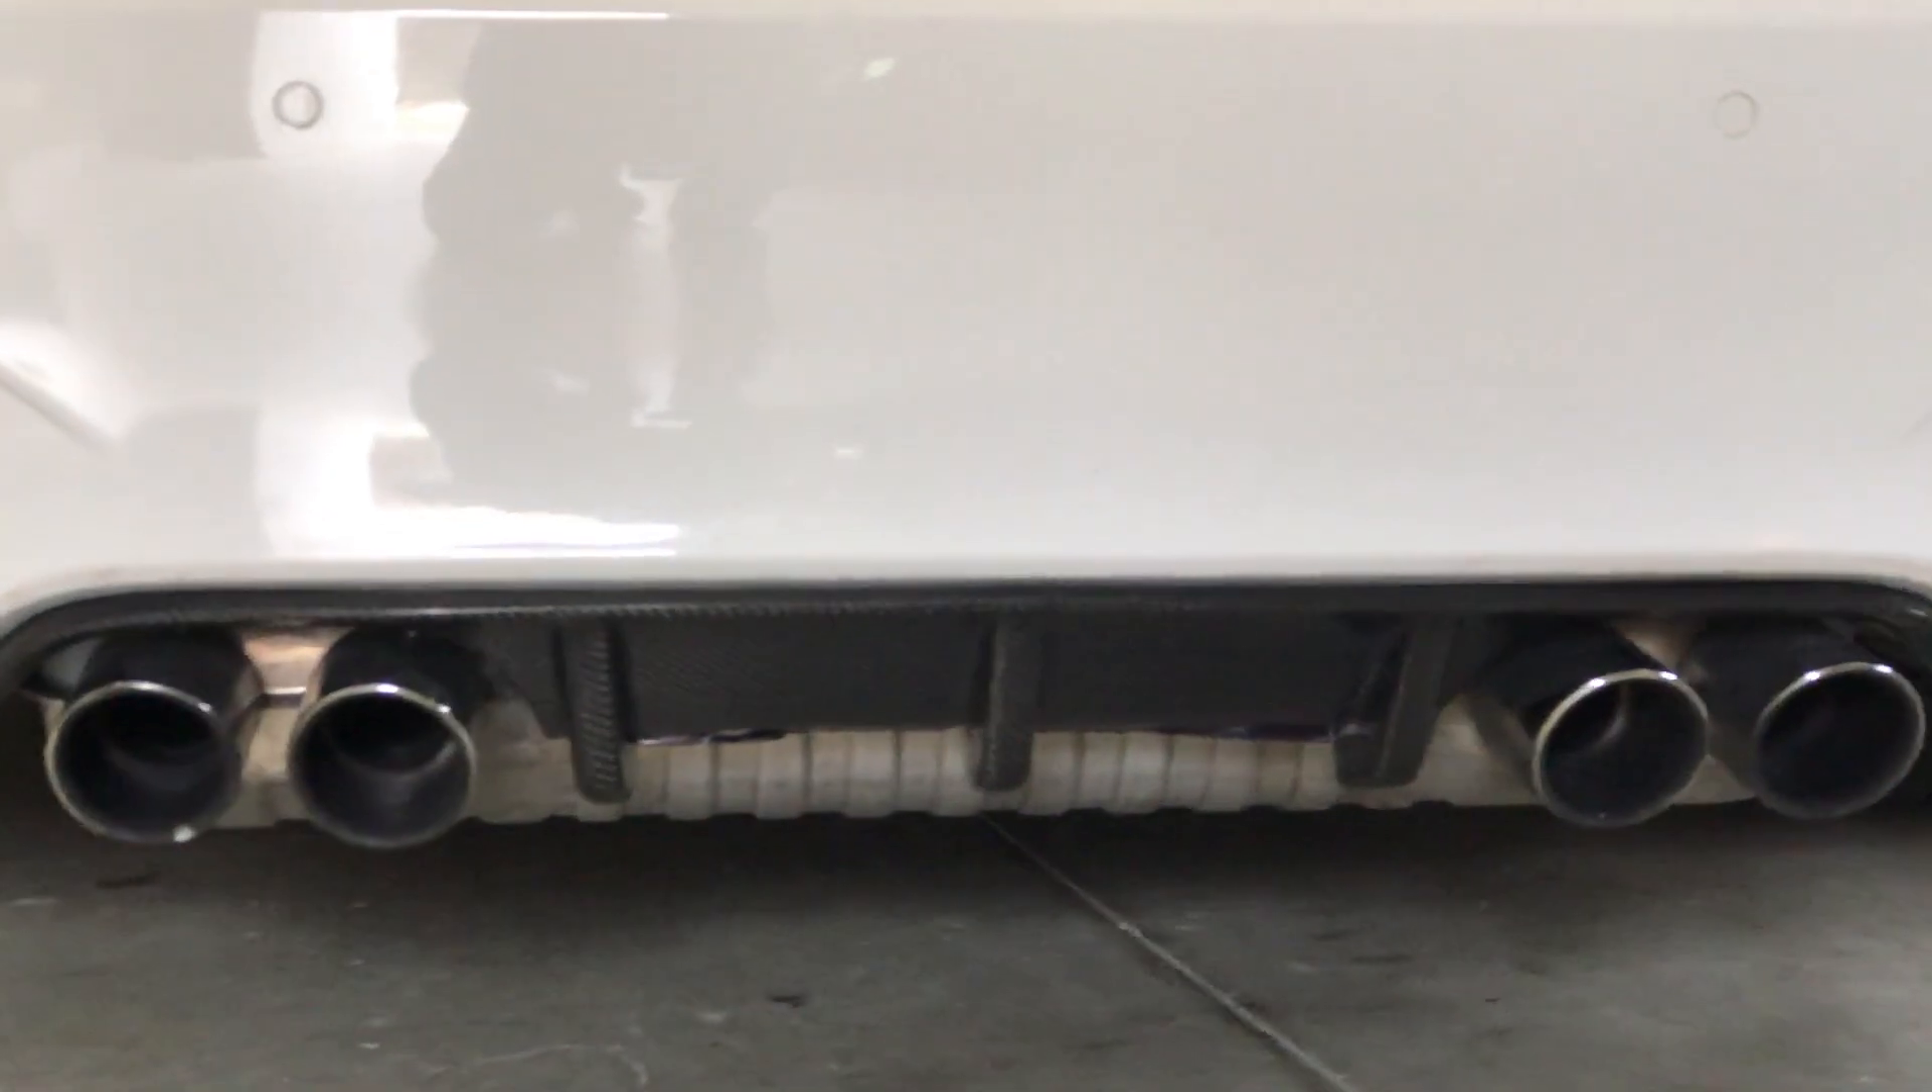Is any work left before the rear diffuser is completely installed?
No.